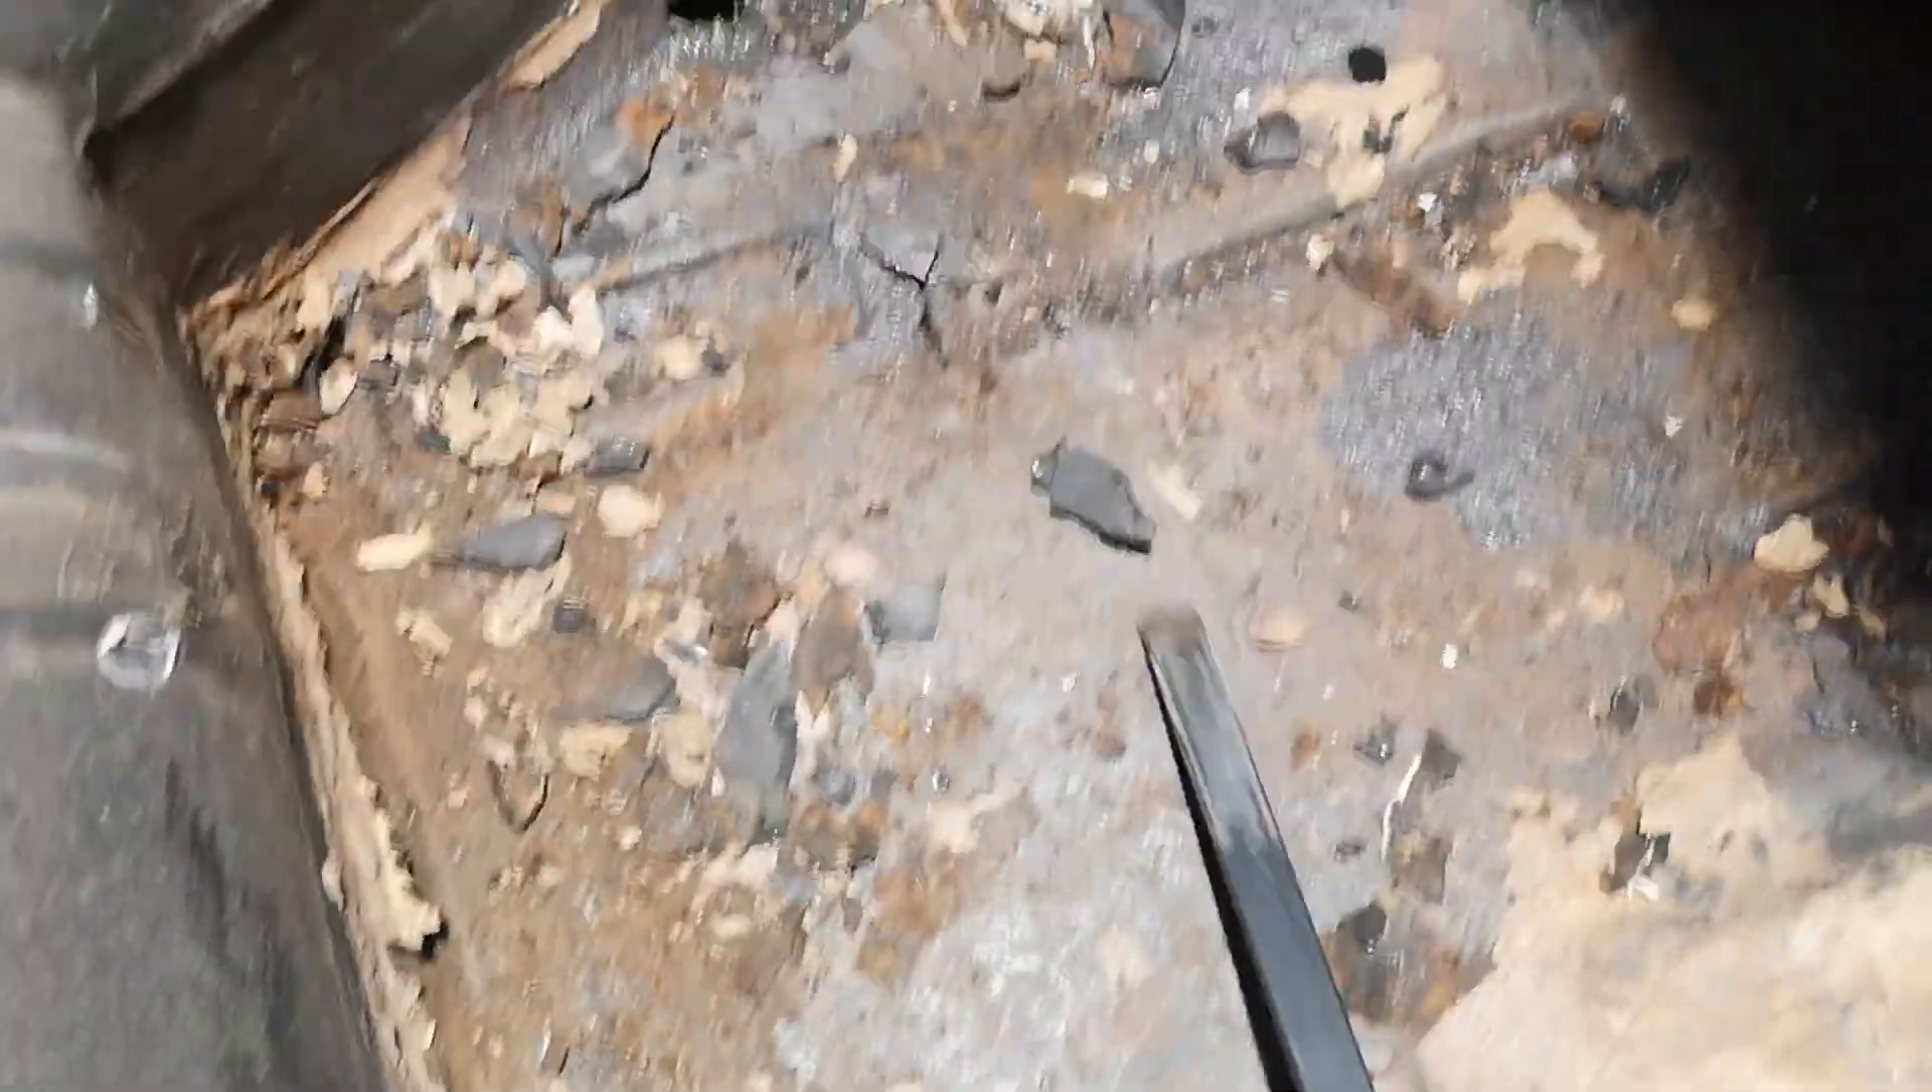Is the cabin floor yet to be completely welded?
Yes.